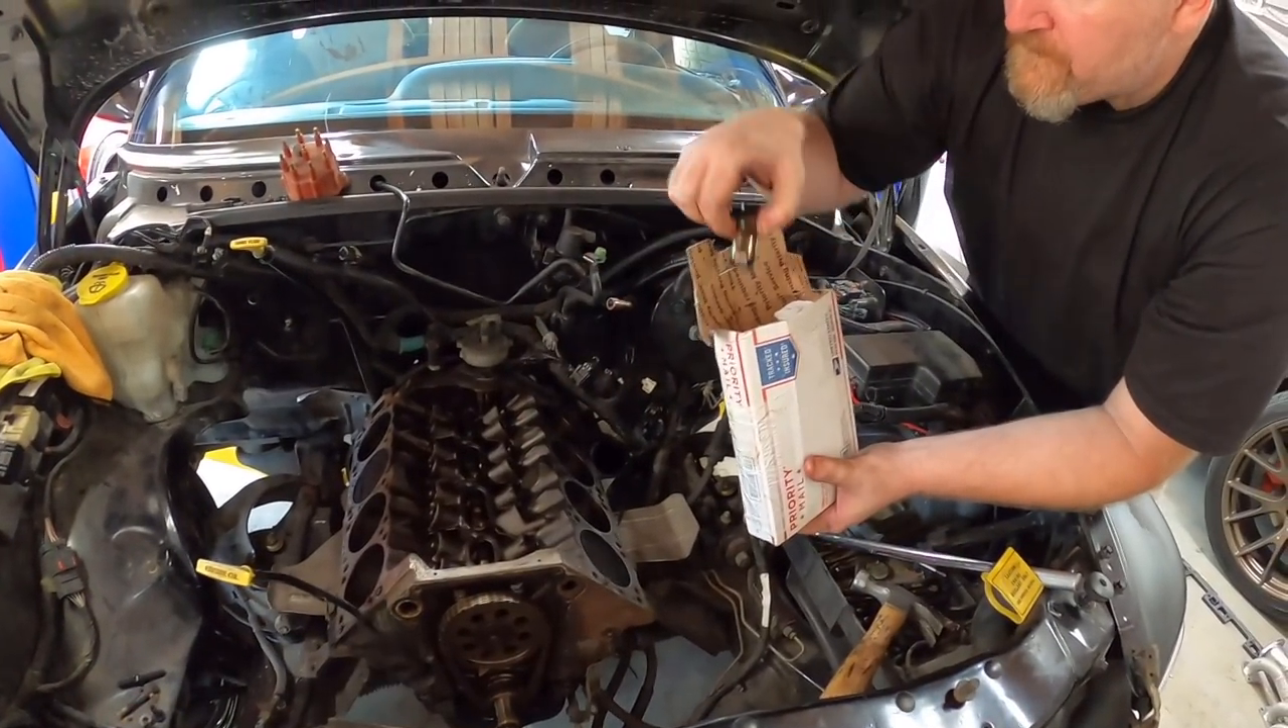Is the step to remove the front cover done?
Yes.